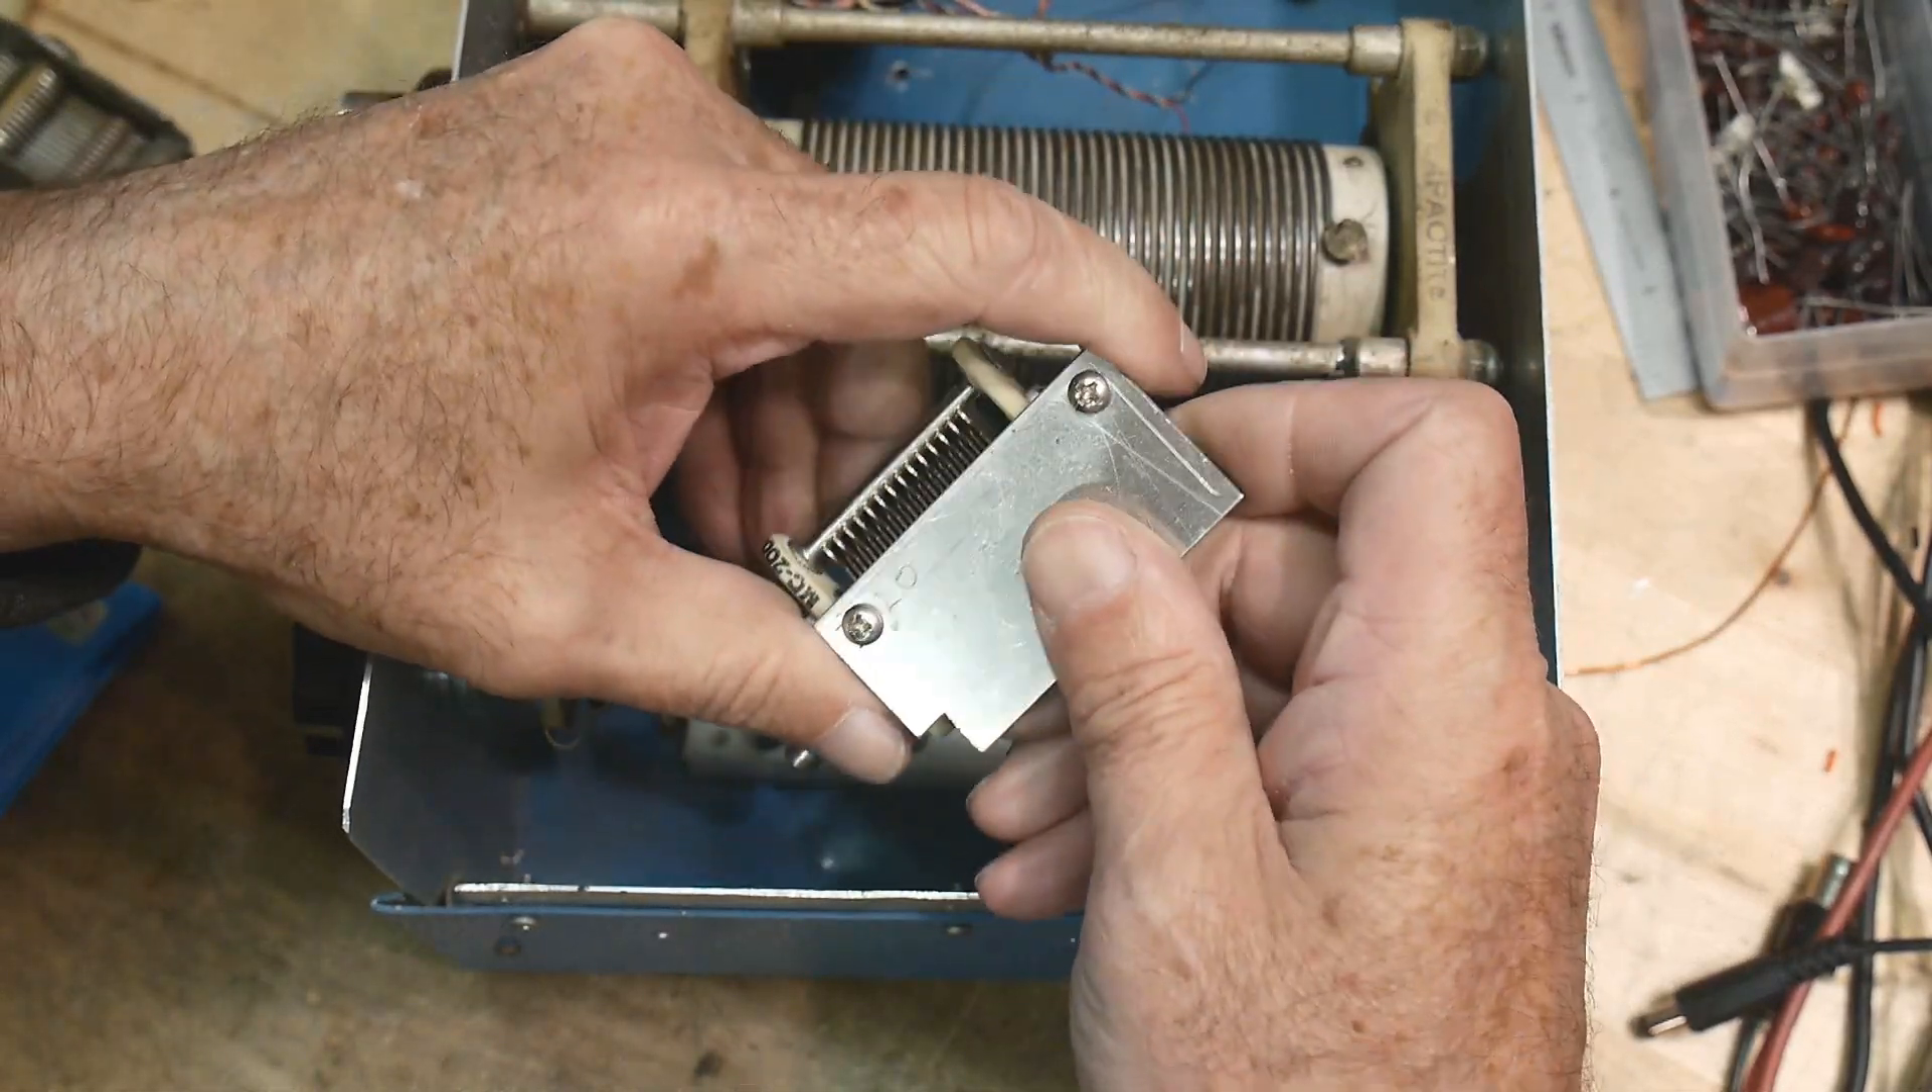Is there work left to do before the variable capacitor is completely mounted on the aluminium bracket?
No.